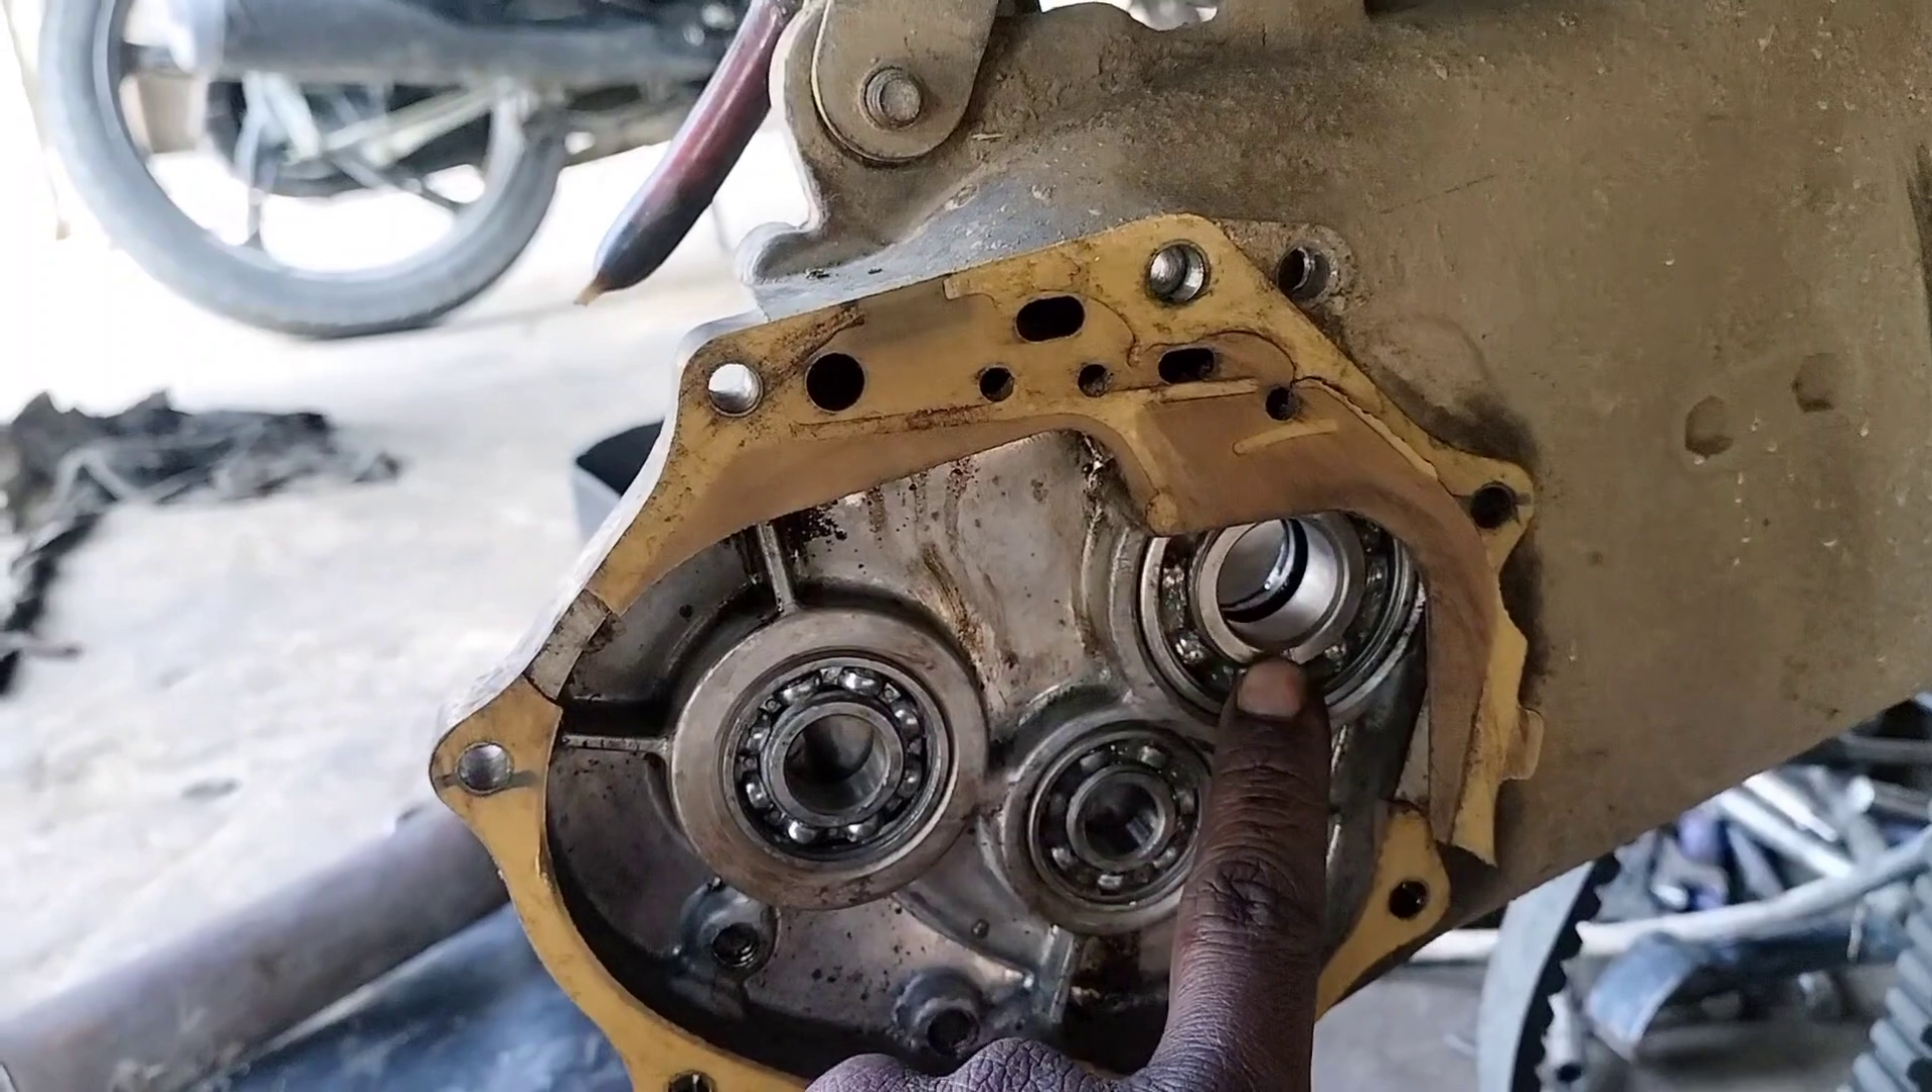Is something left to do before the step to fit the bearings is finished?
No.